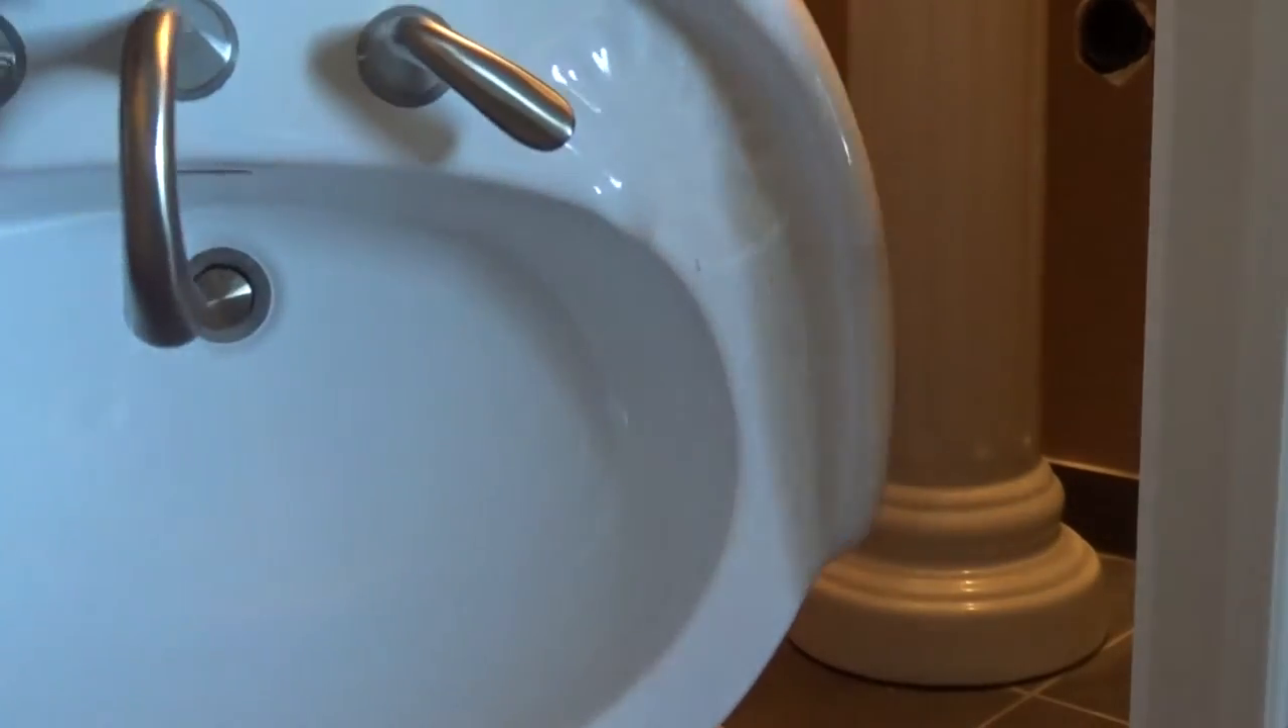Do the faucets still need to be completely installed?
No.